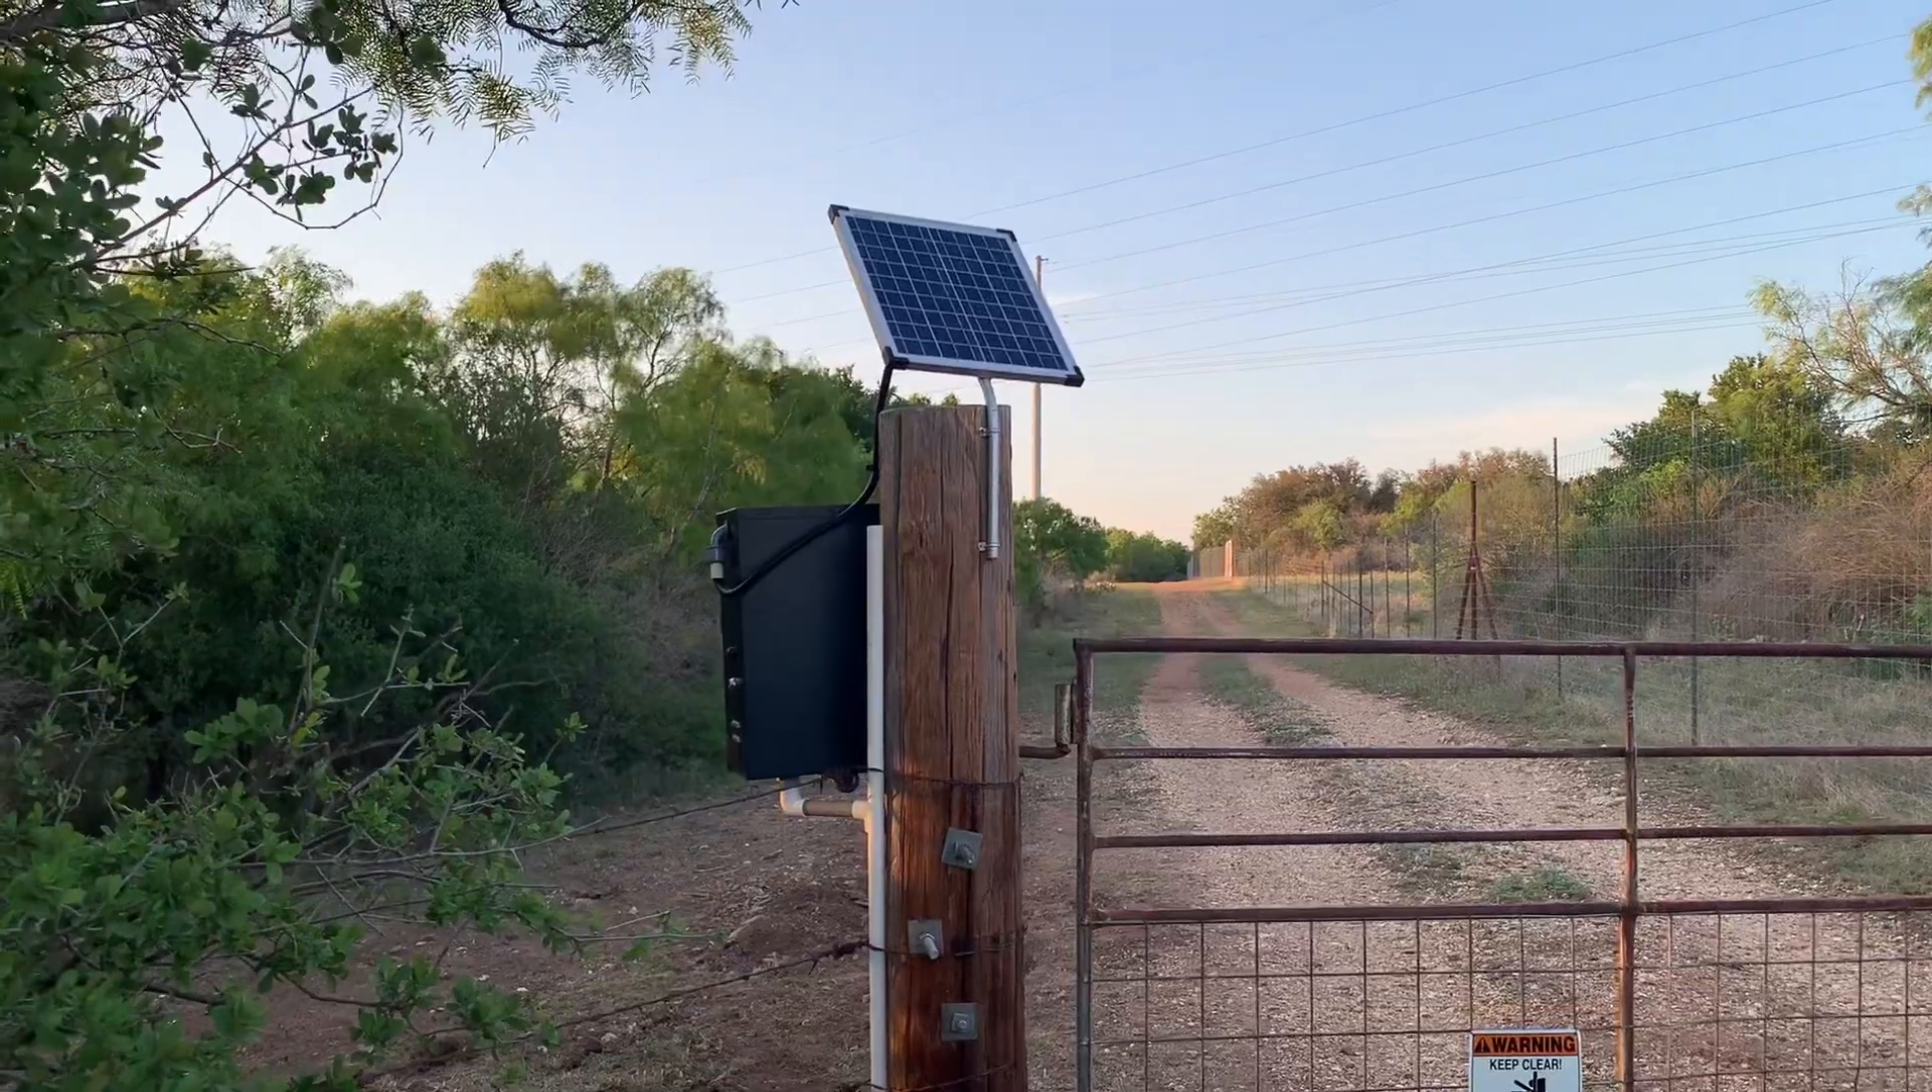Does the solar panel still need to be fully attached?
No.